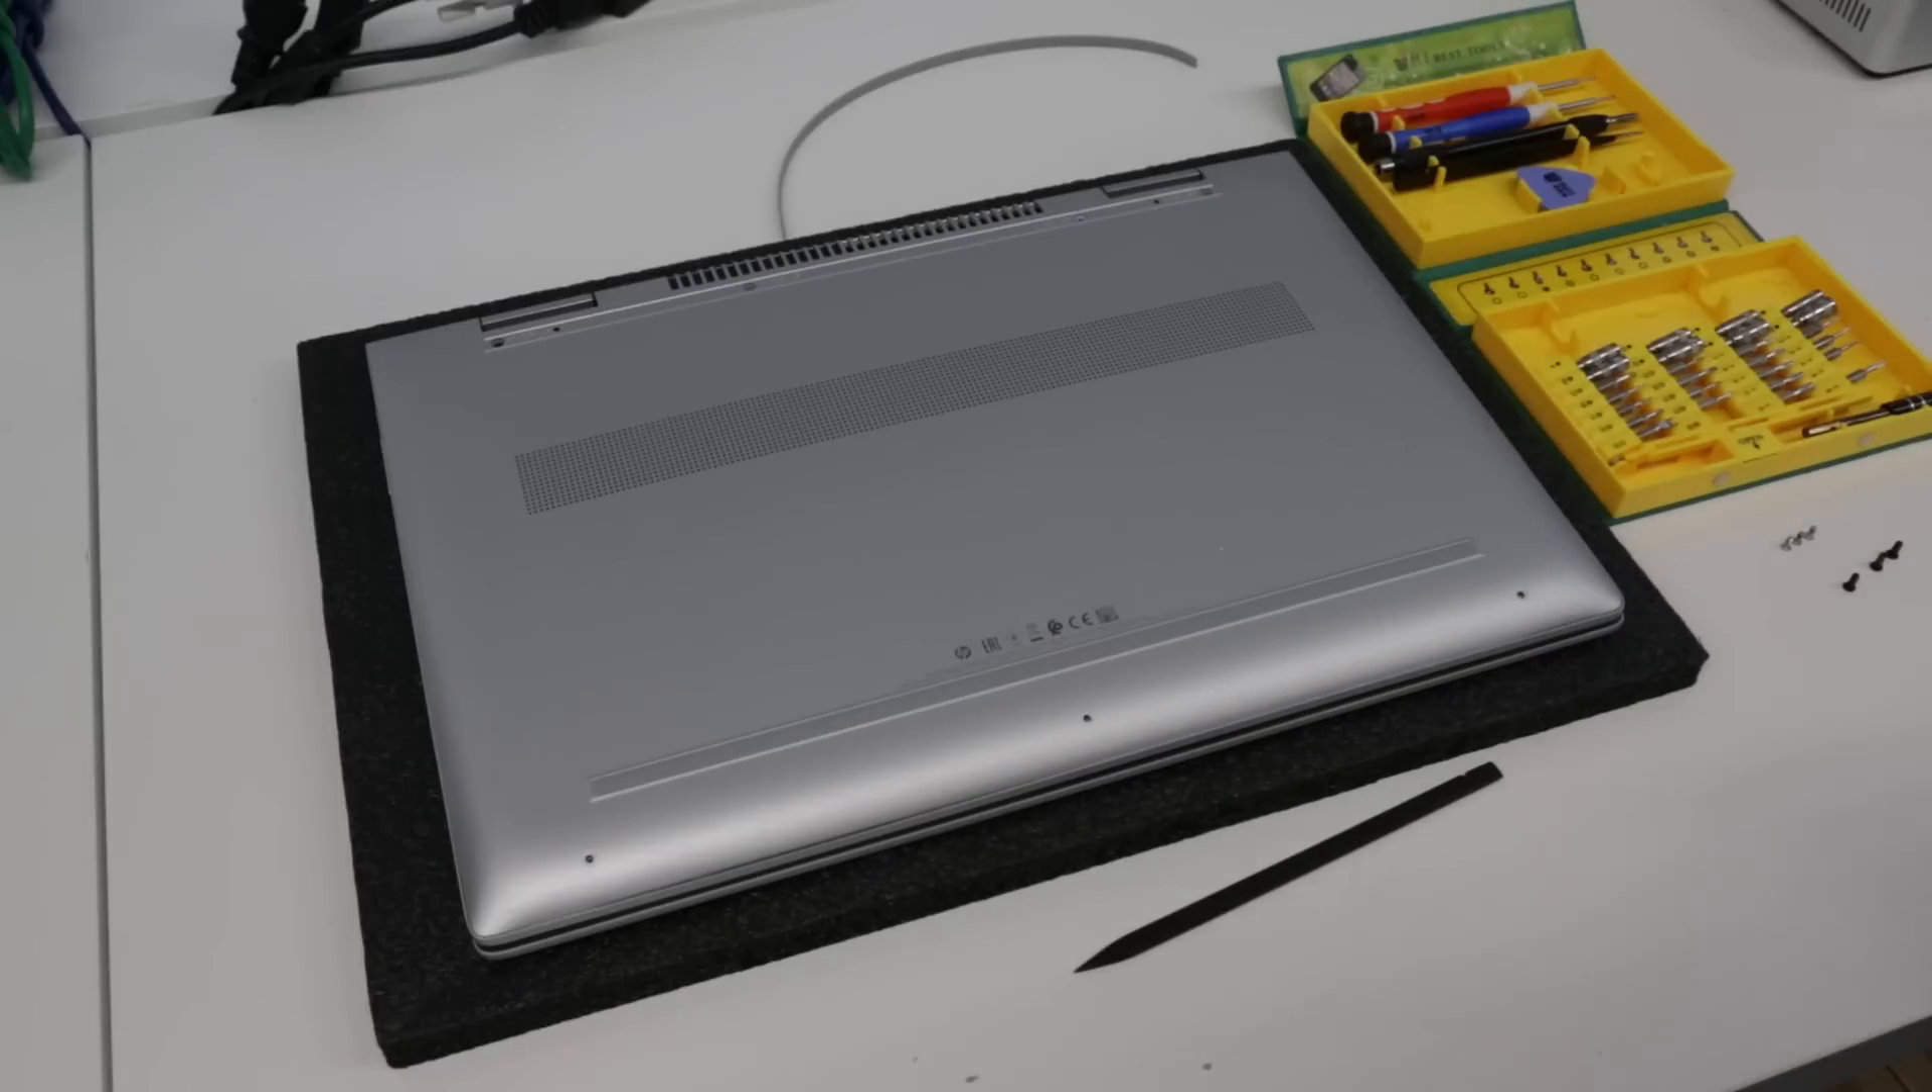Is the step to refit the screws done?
No.